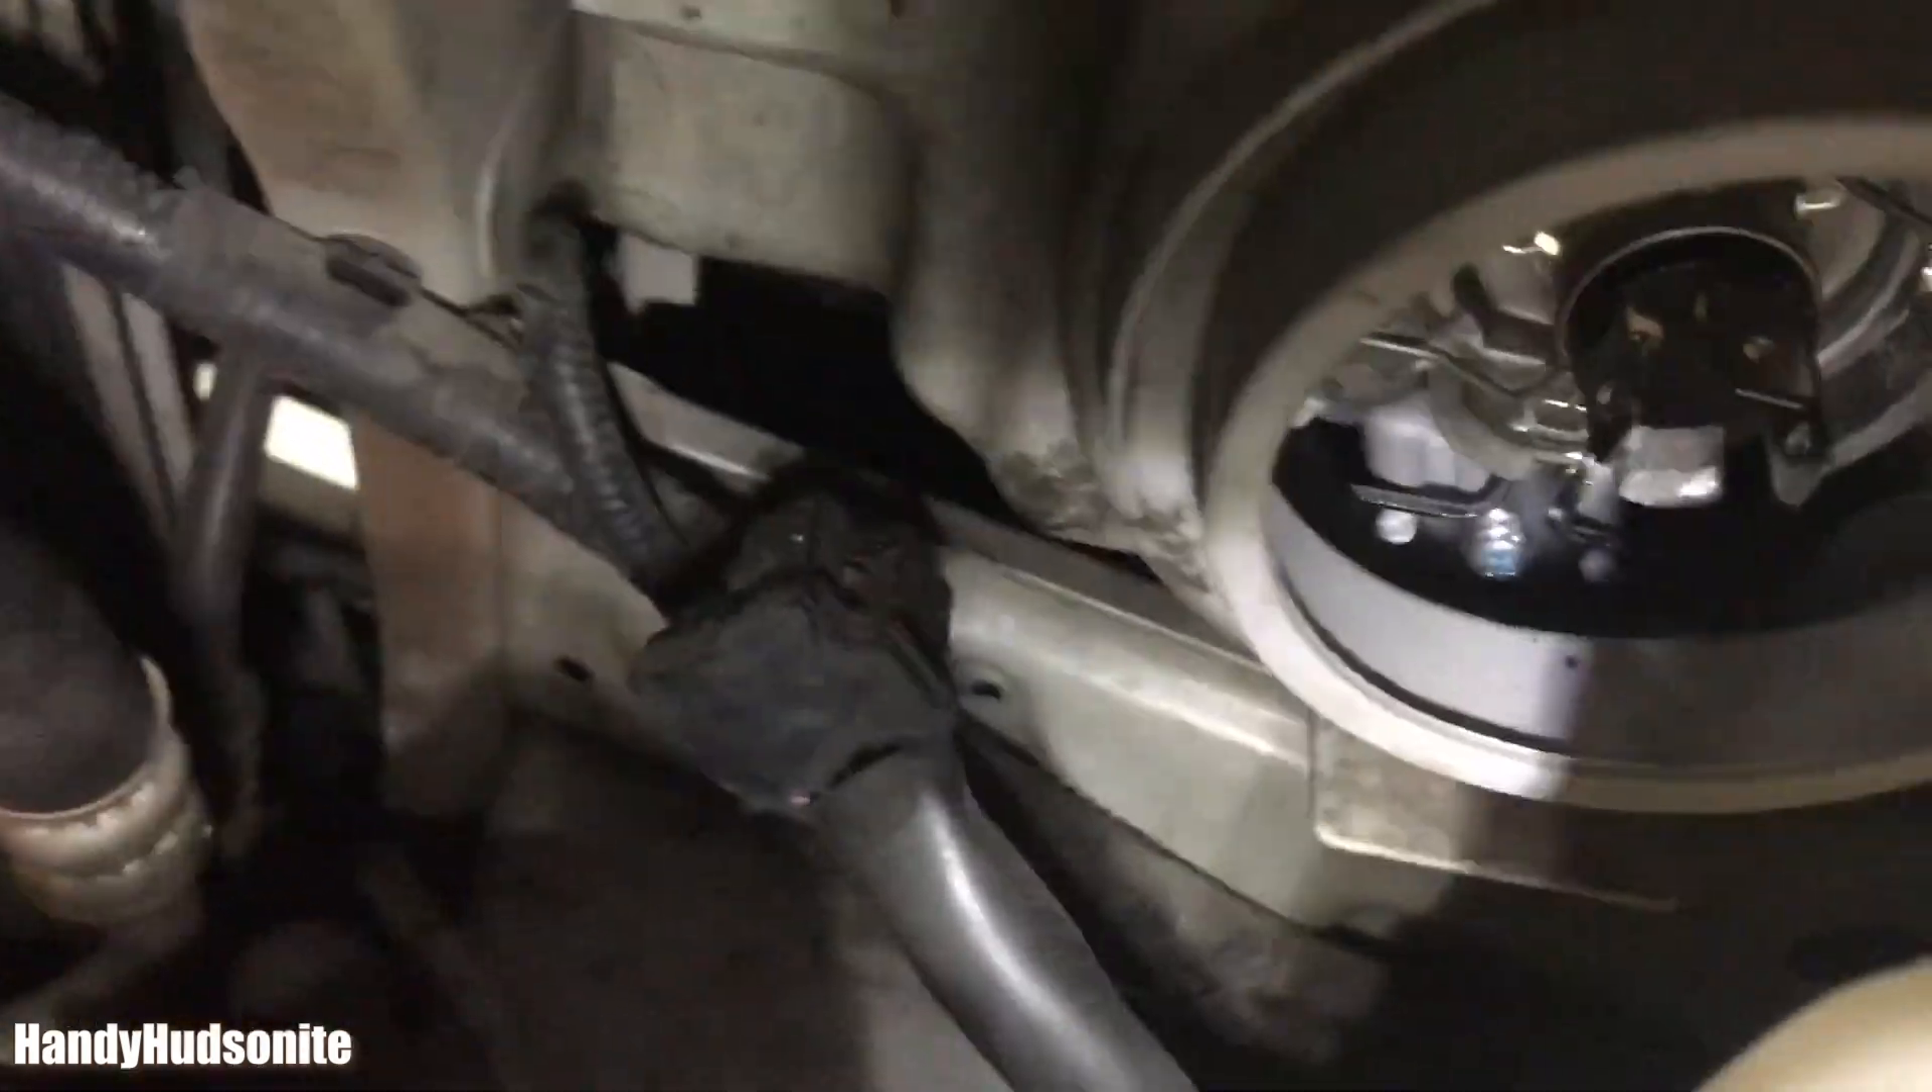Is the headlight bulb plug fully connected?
No.